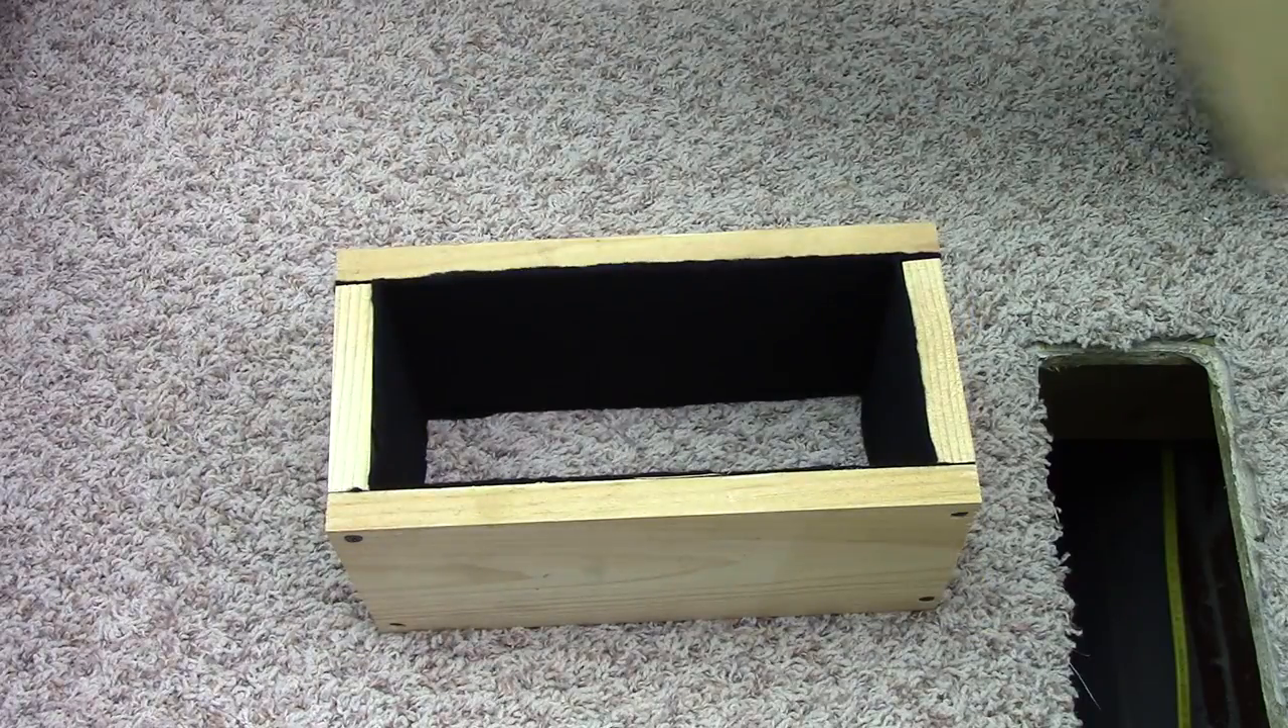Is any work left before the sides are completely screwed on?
No.